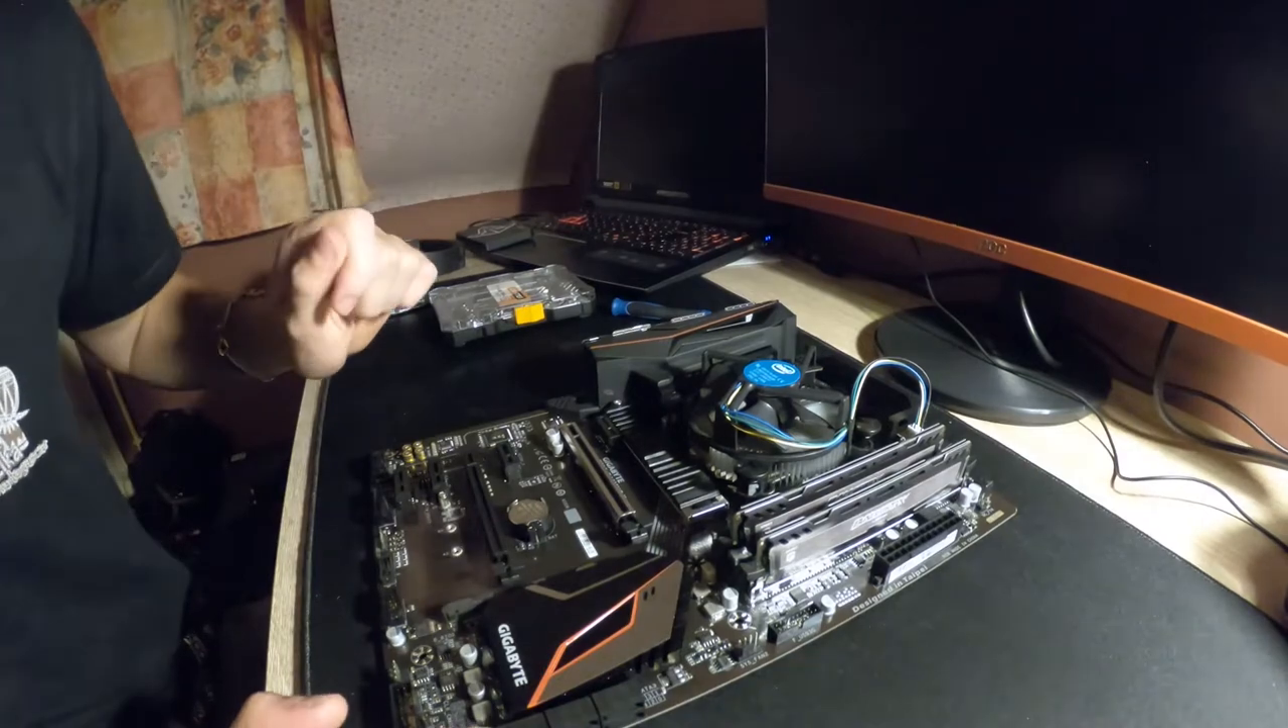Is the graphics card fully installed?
No.